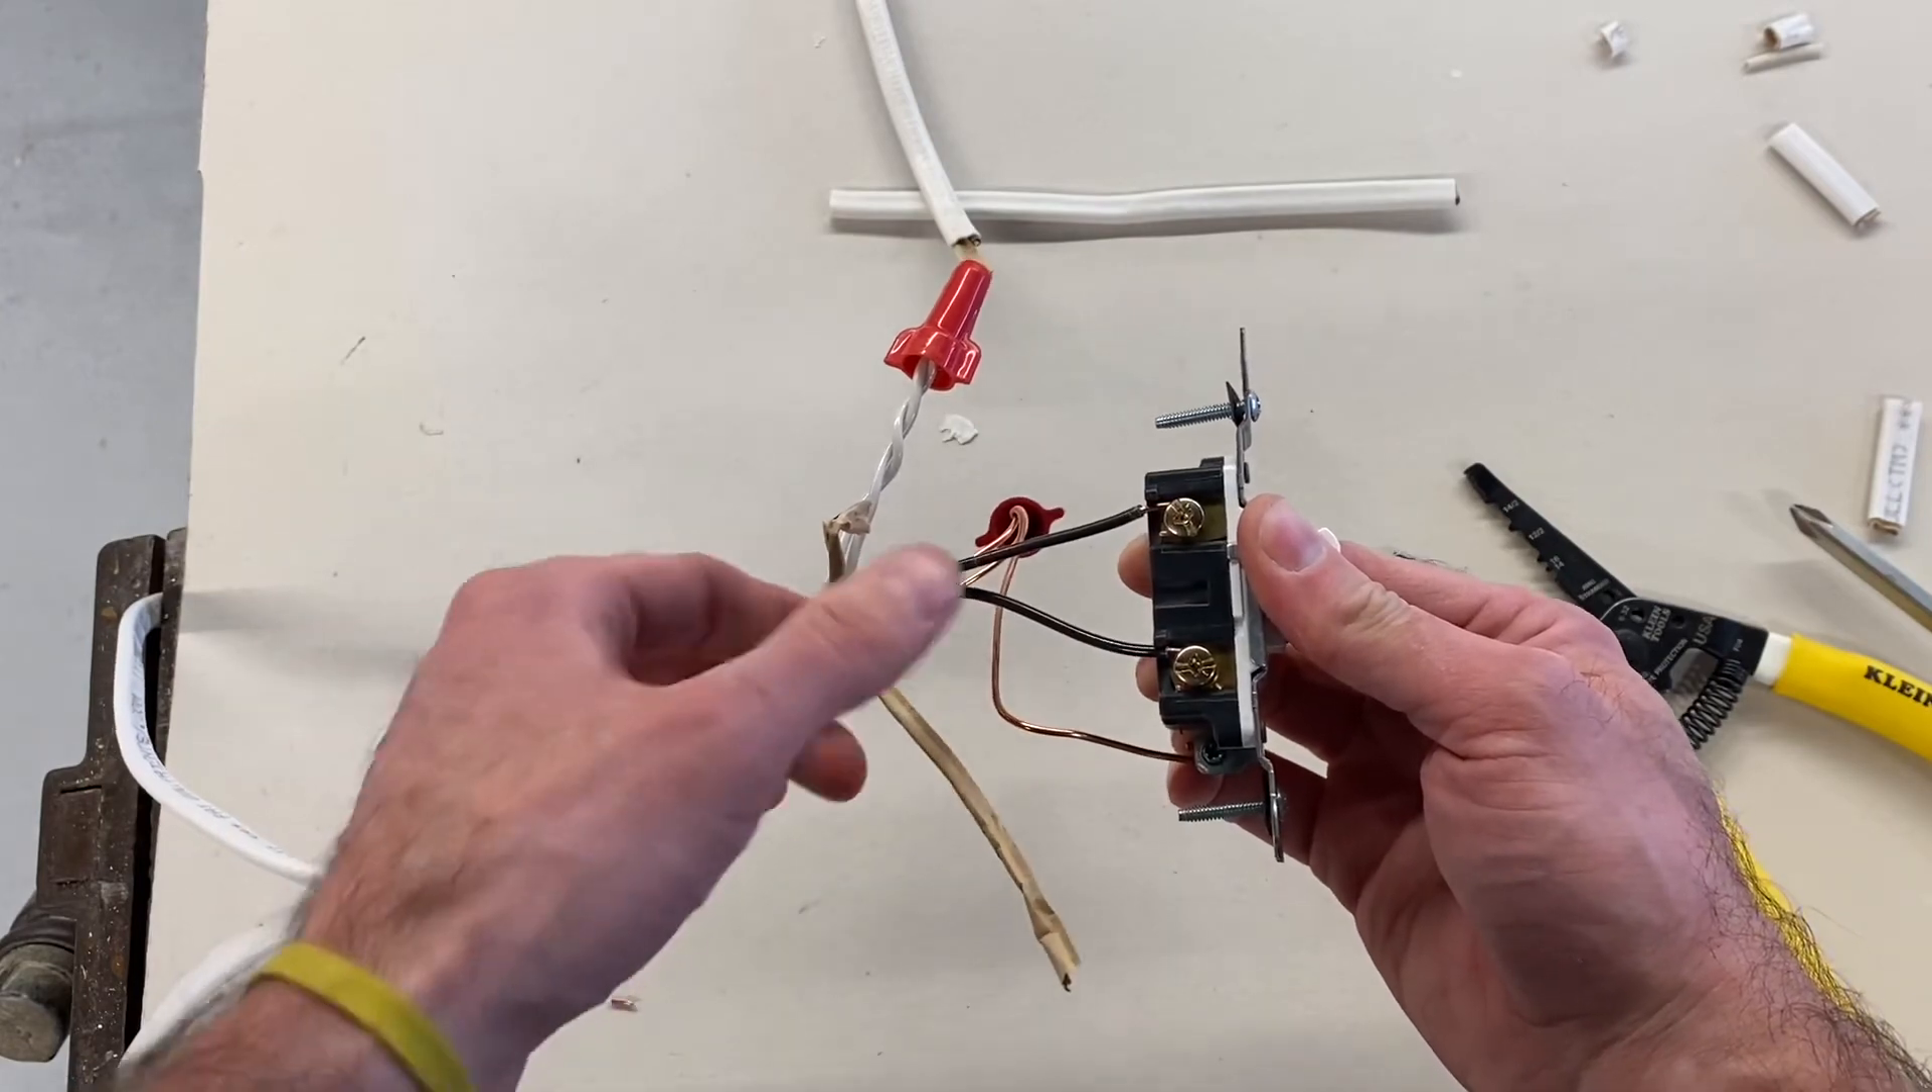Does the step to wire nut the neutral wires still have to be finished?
No.